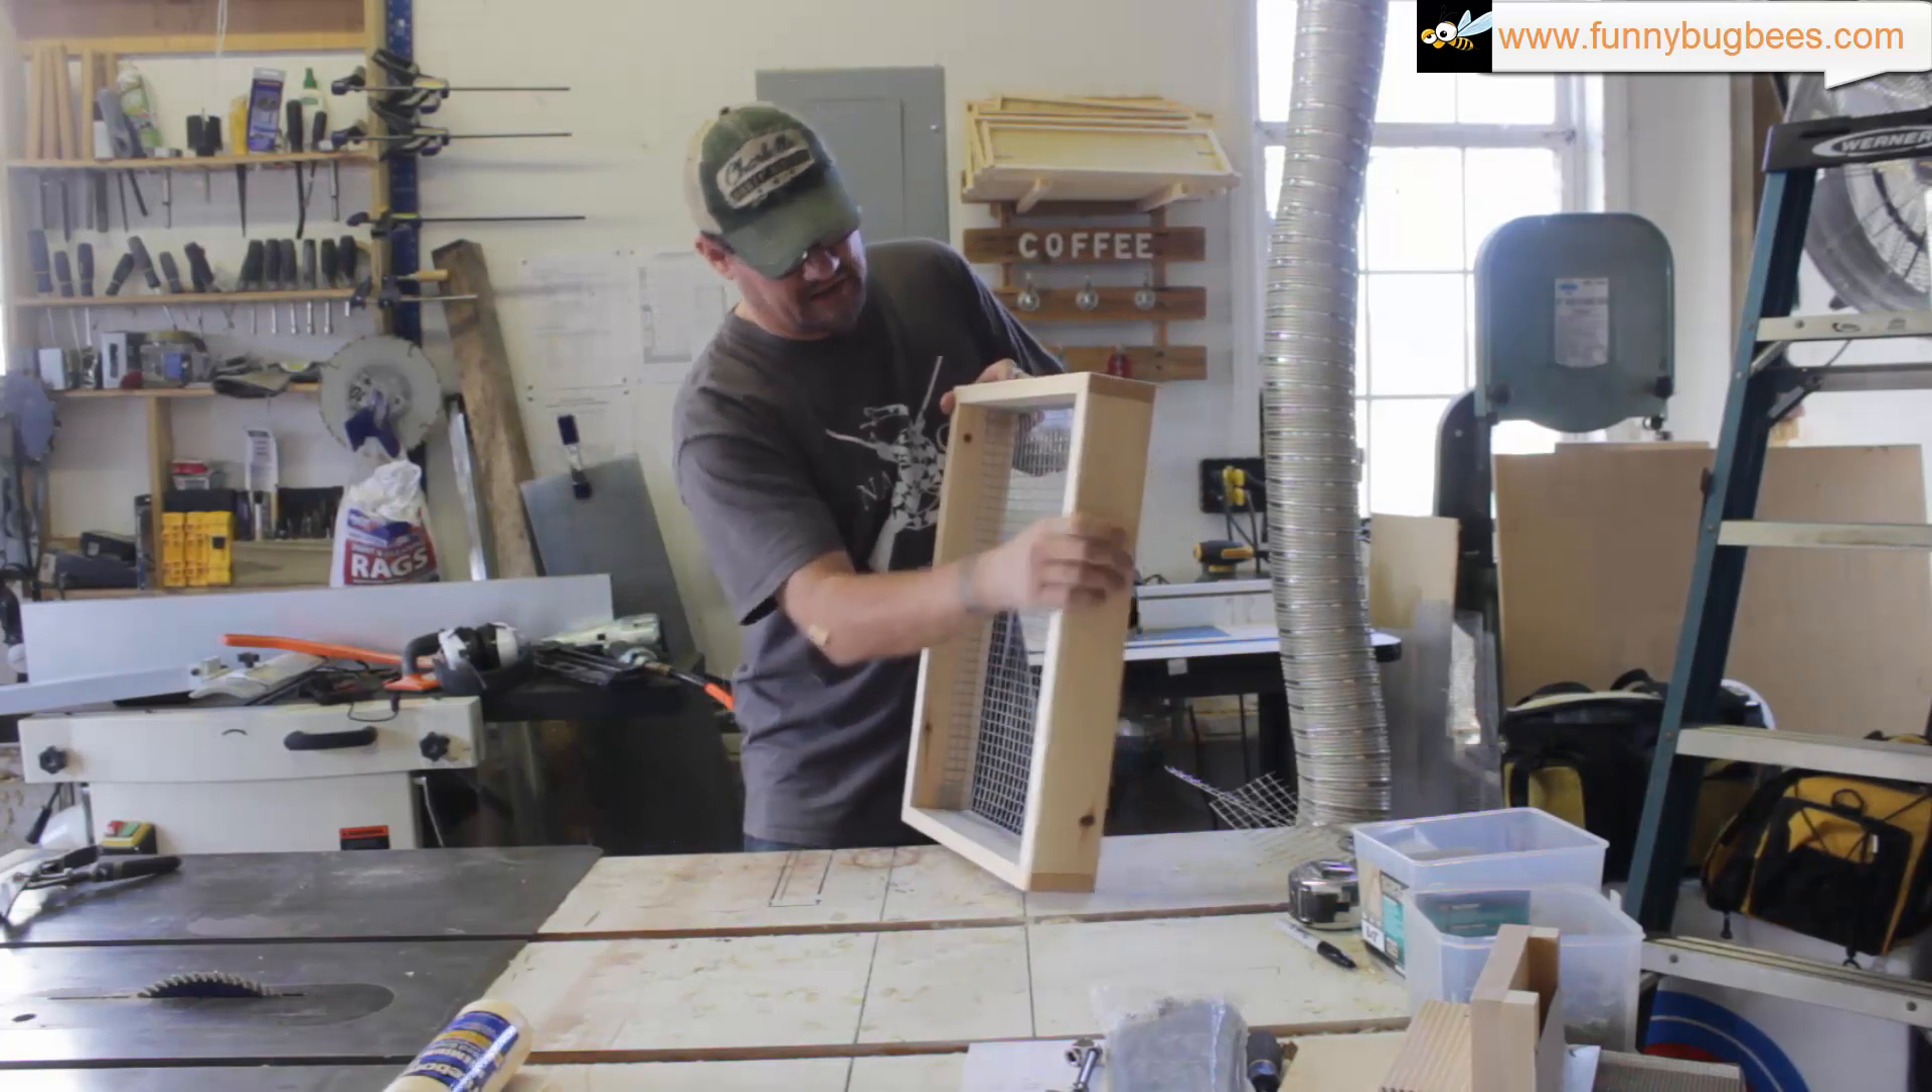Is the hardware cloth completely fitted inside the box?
Yes.